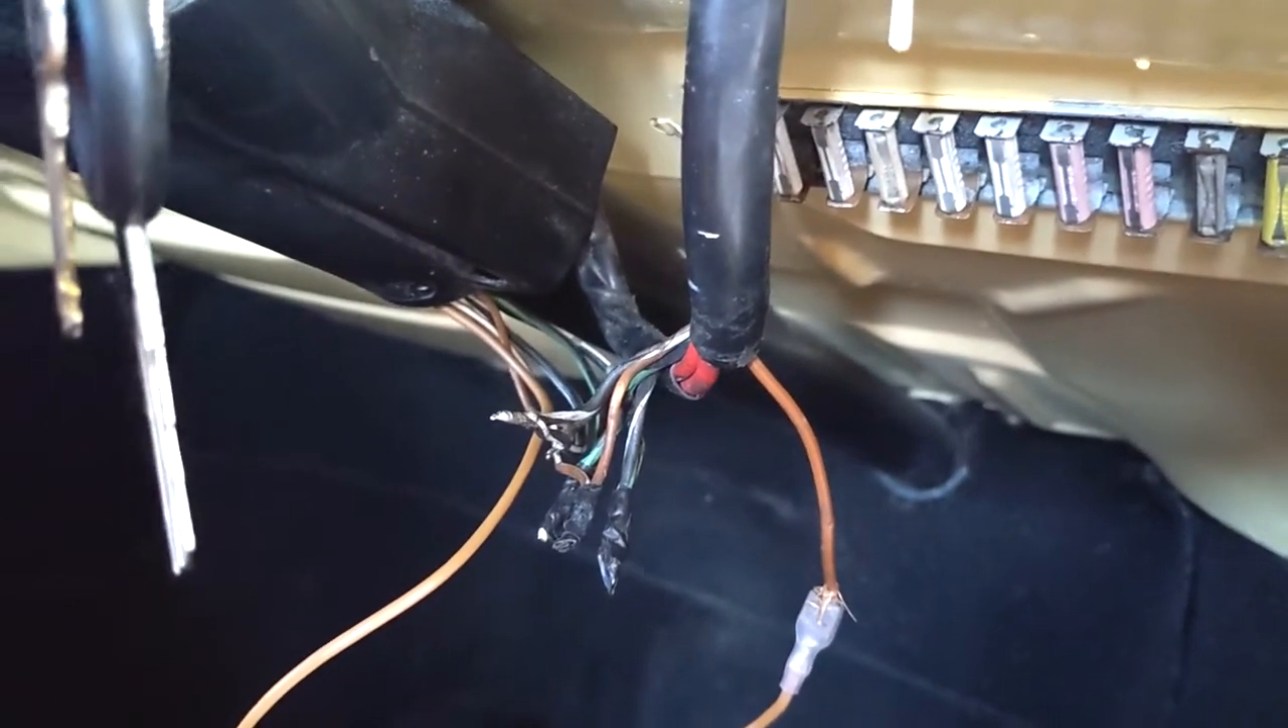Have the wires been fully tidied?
No.